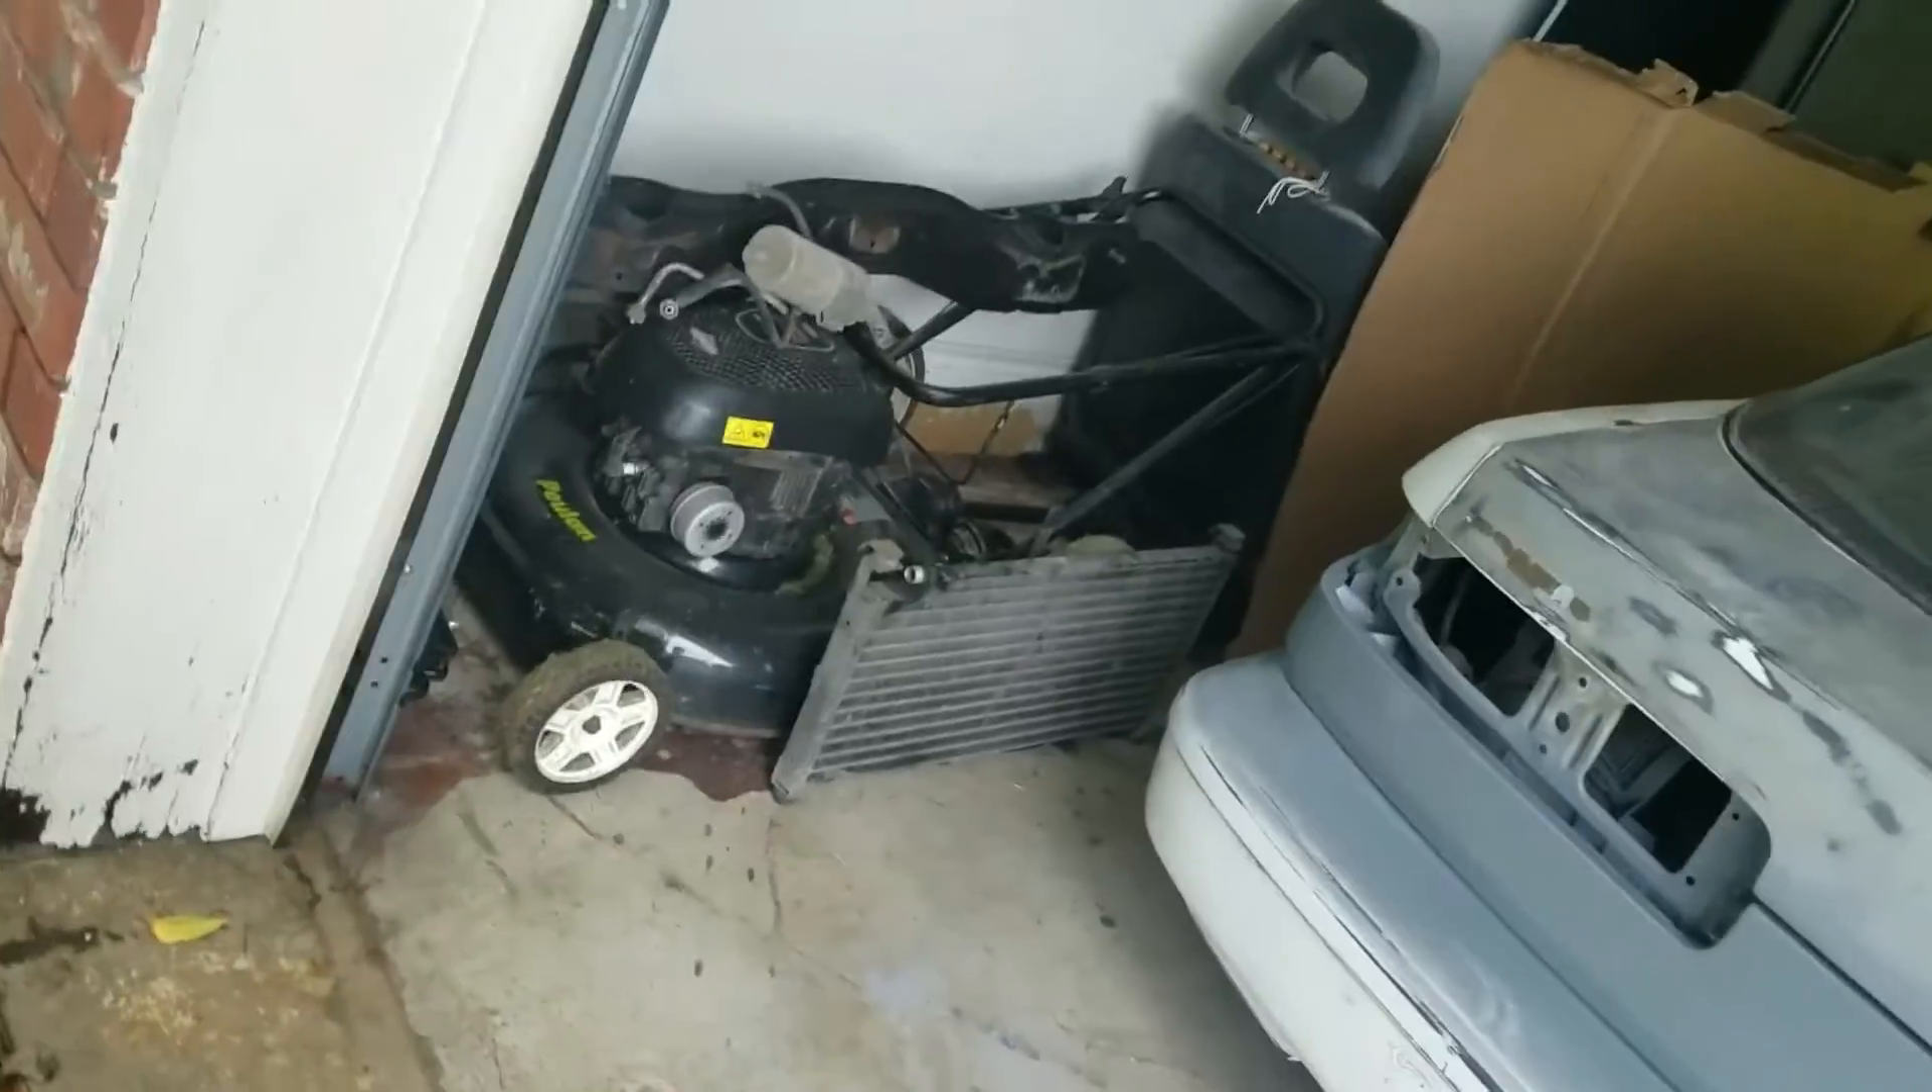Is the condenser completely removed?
Yes.